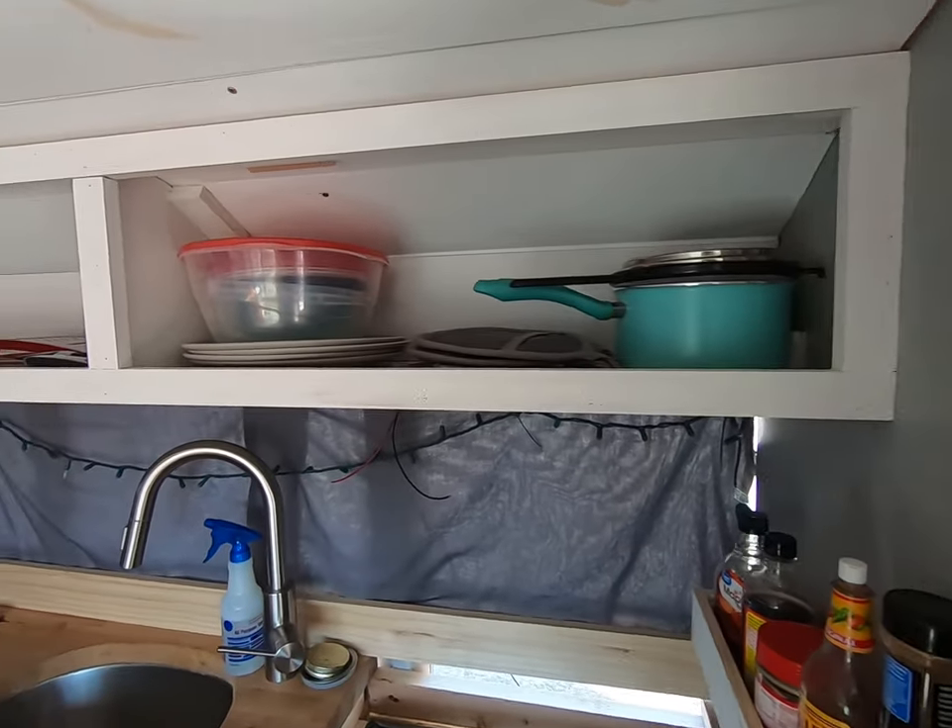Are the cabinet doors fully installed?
No.